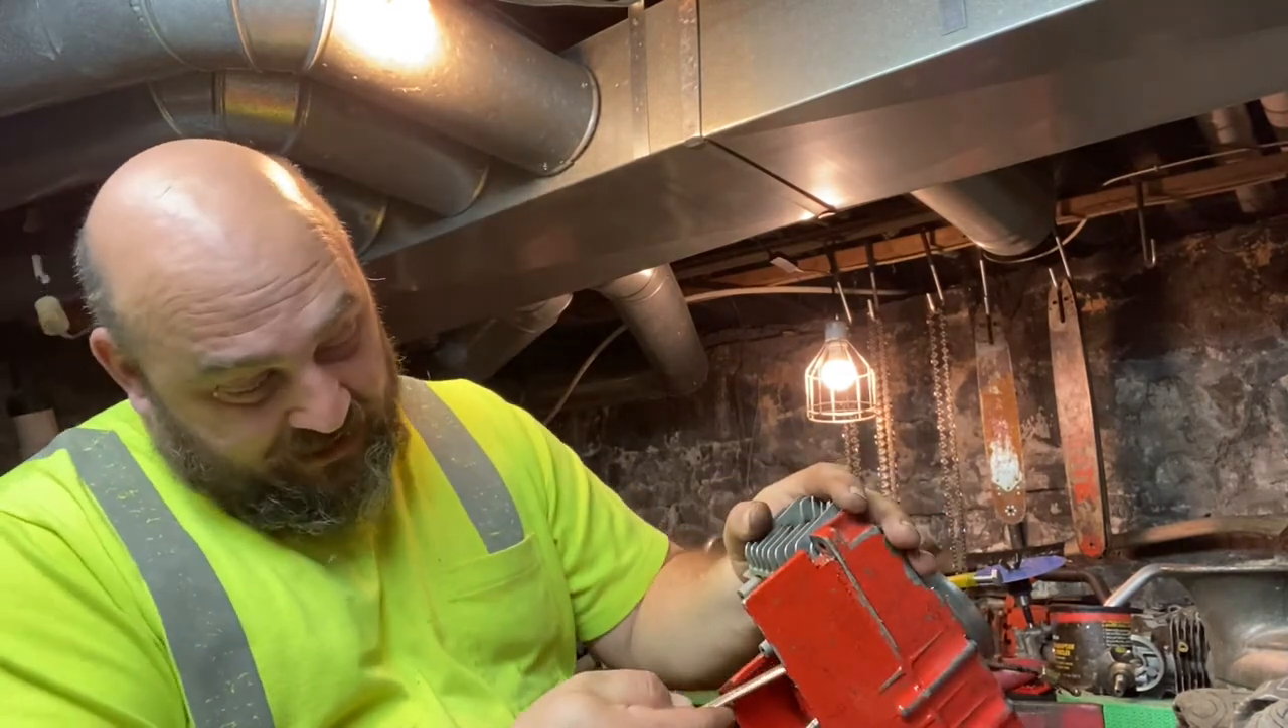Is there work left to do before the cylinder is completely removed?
Yes.